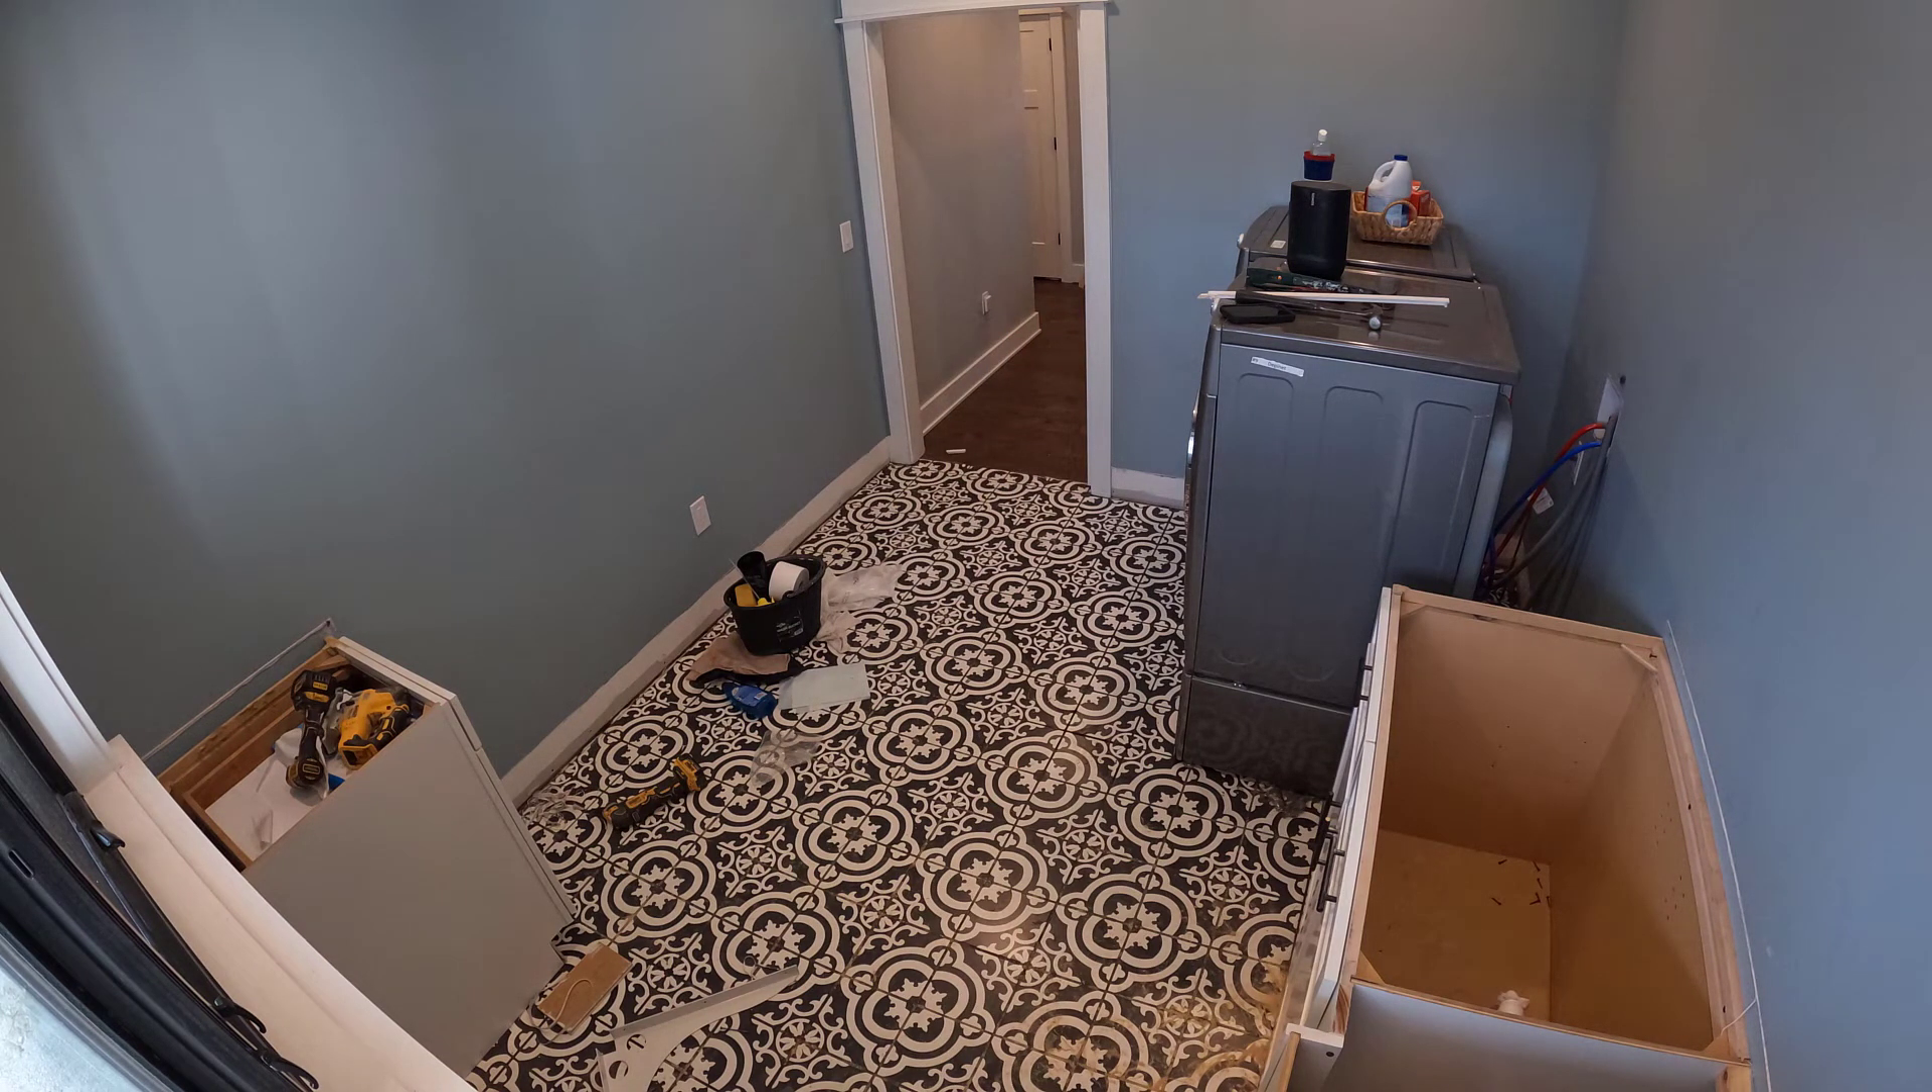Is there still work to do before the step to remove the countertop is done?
No.